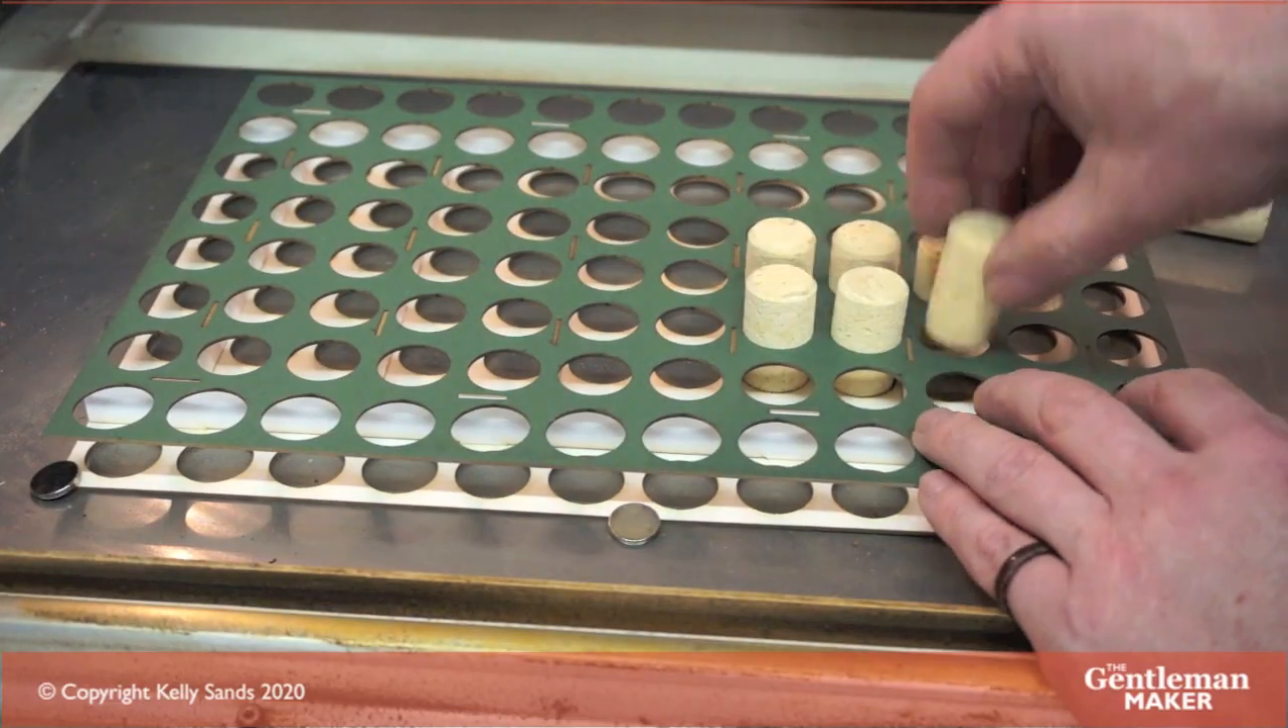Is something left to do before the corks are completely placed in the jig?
Yes.